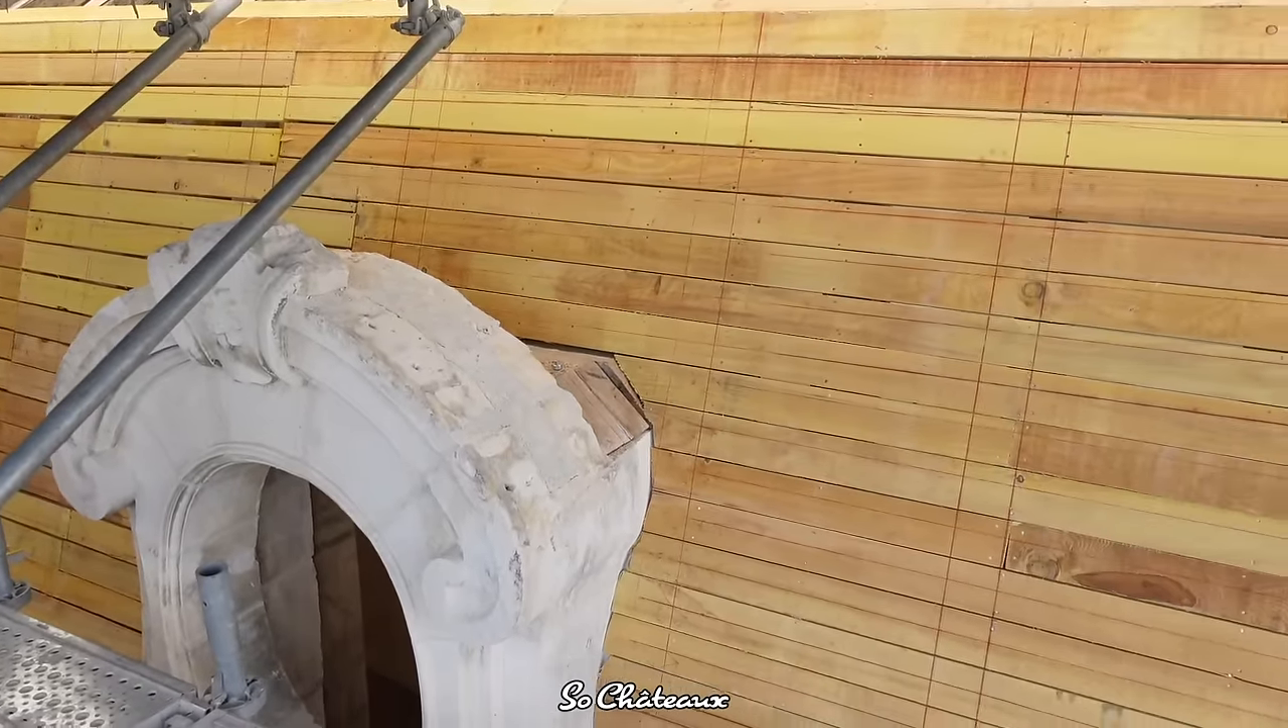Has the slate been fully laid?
No.